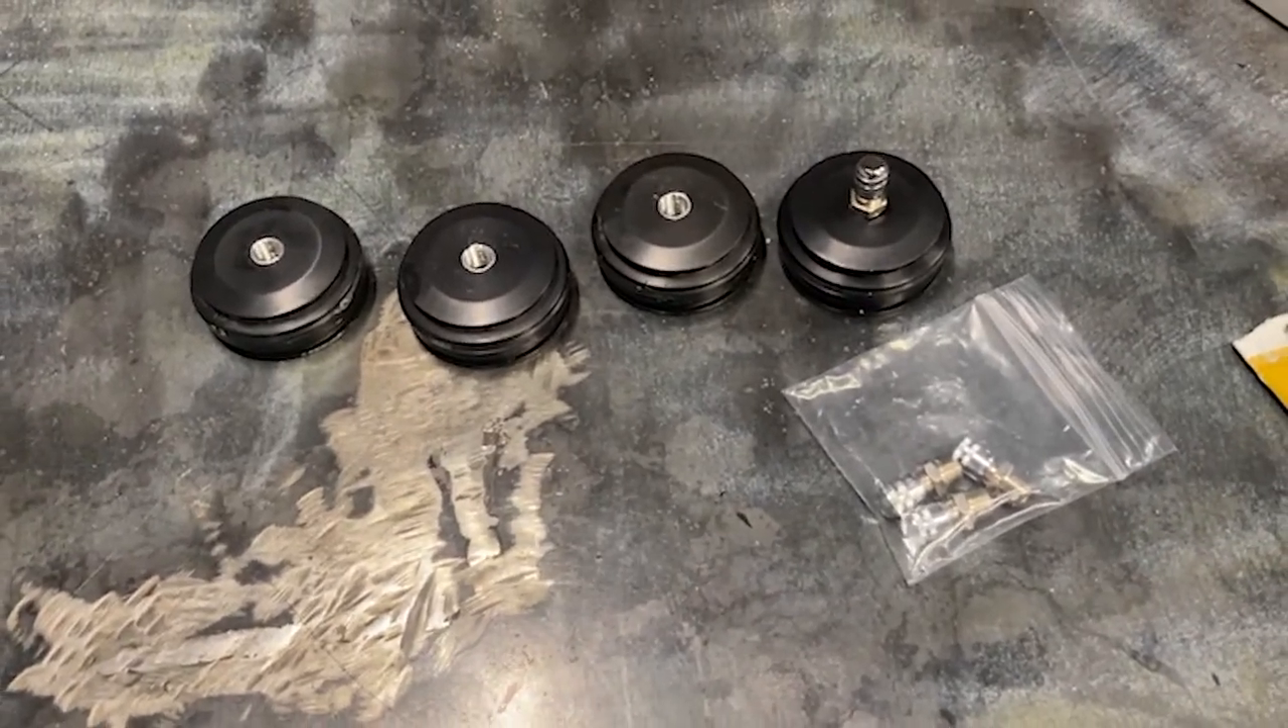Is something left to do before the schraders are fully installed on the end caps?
Yes.